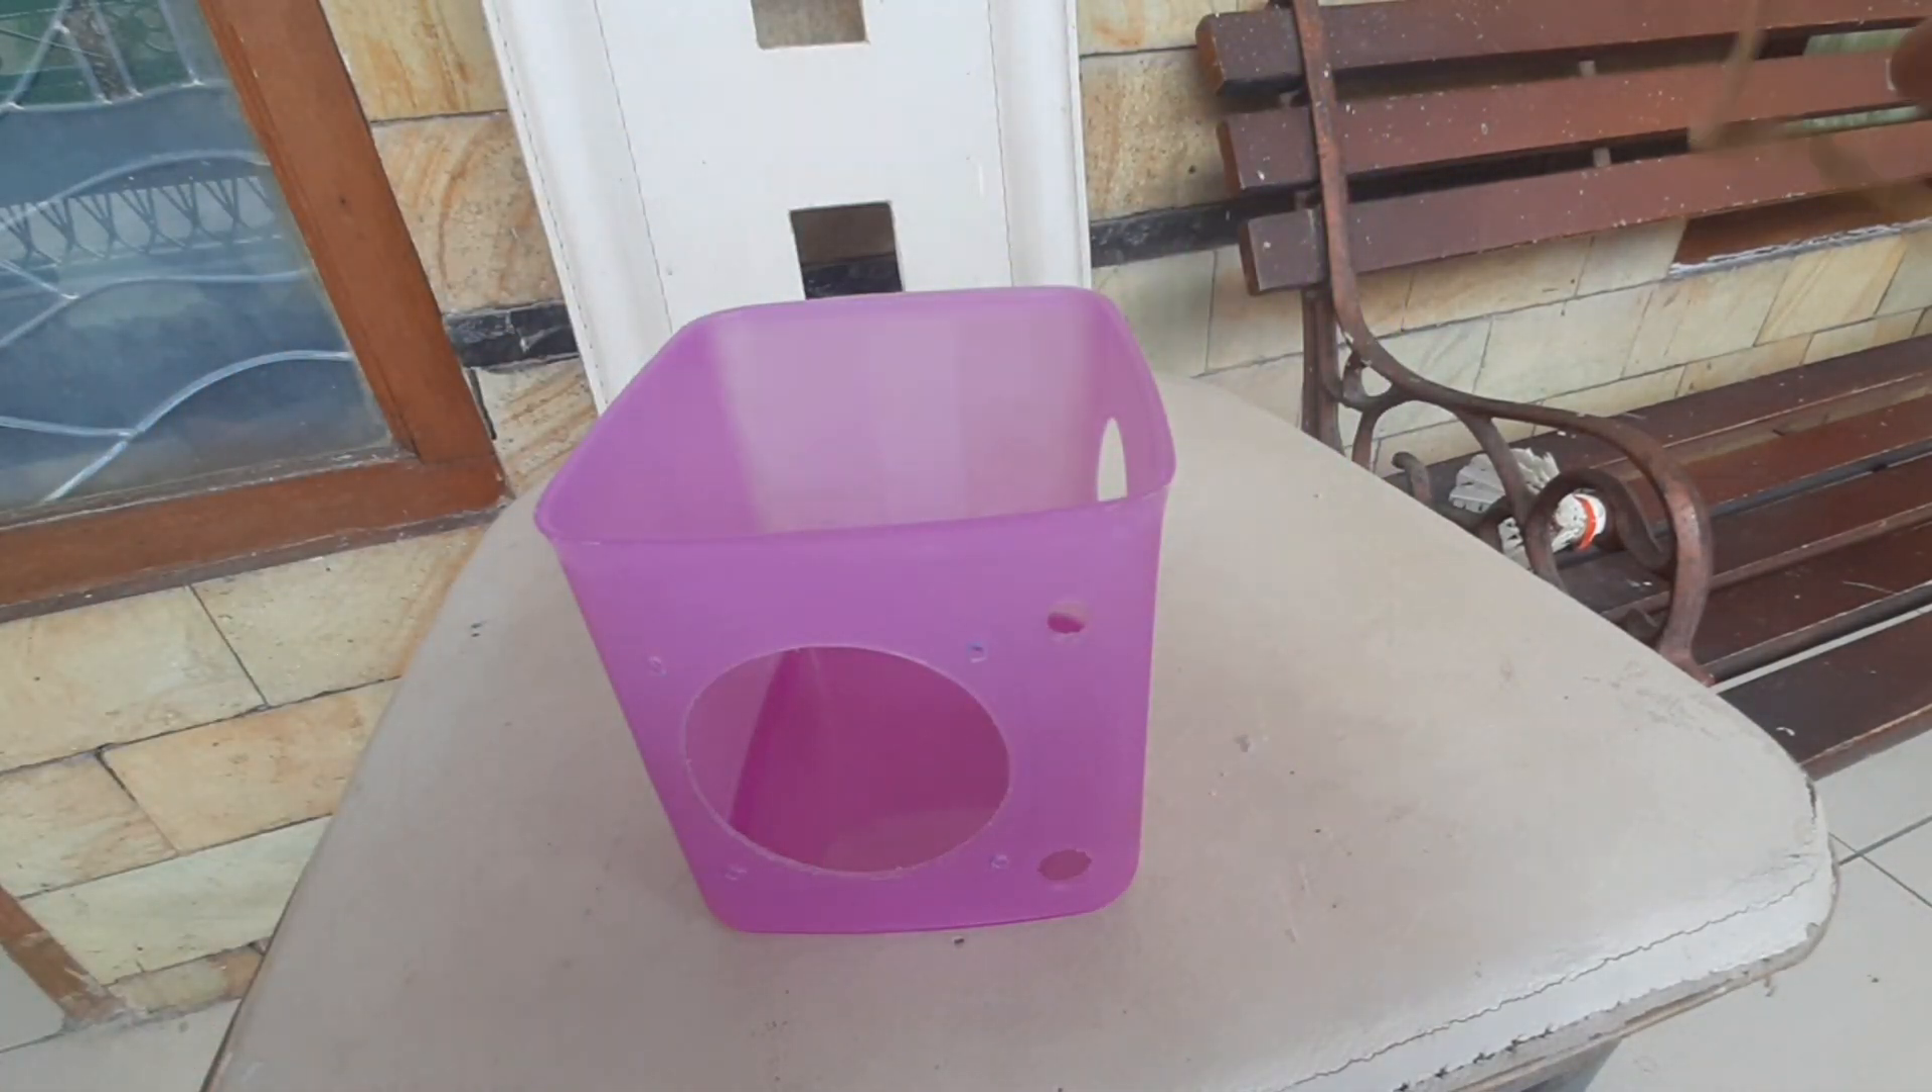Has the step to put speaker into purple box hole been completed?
No.